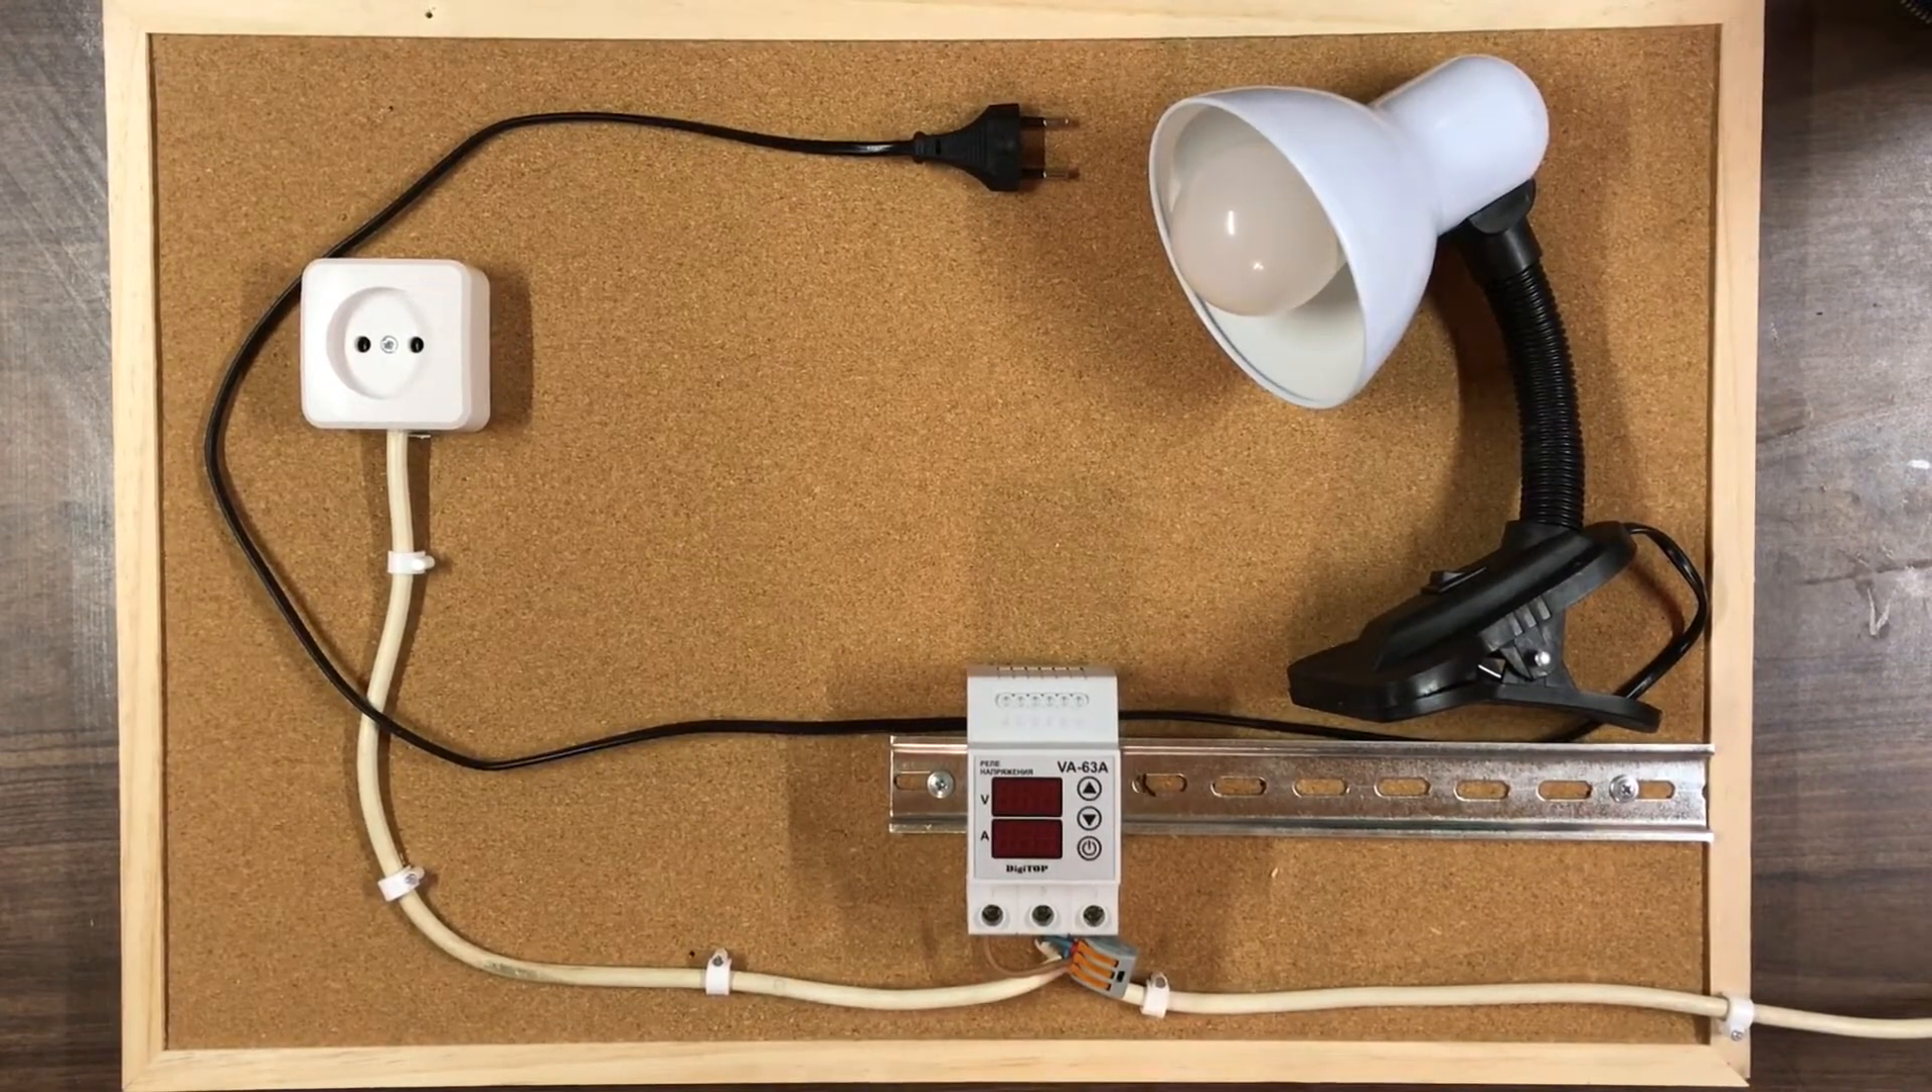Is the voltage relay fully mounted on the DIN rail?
Yes.